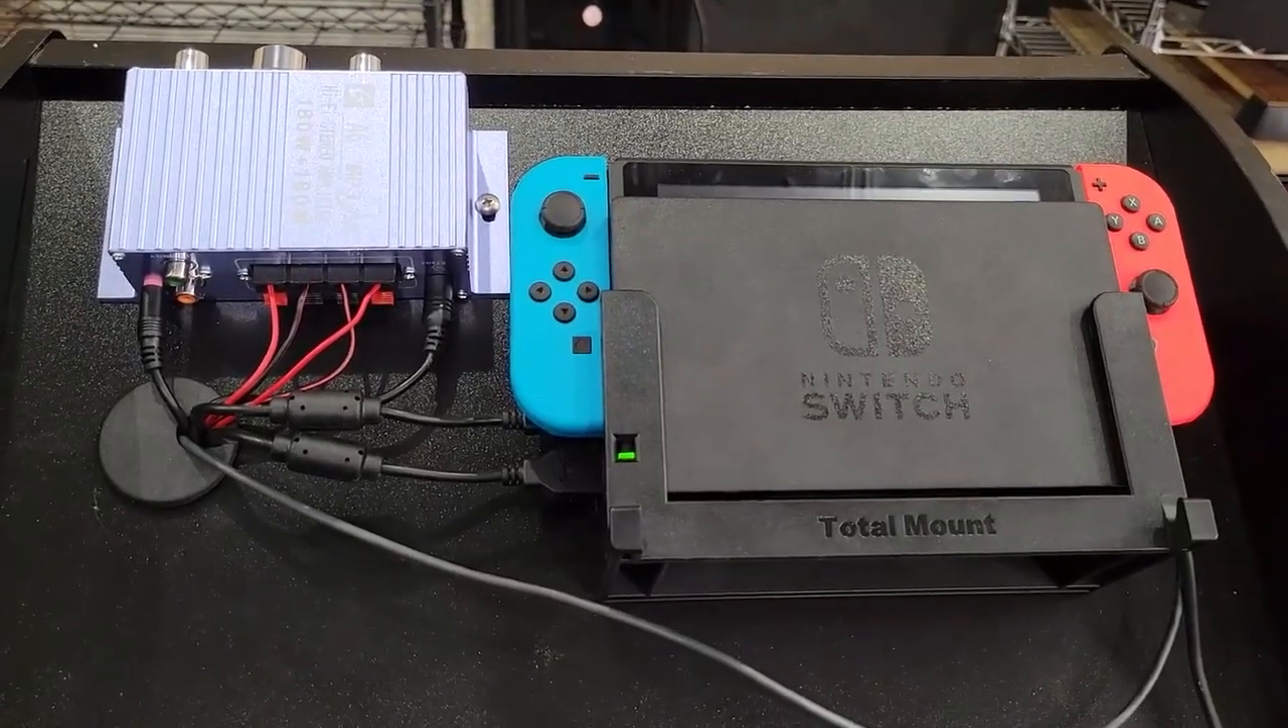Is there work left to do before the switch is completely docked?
No.